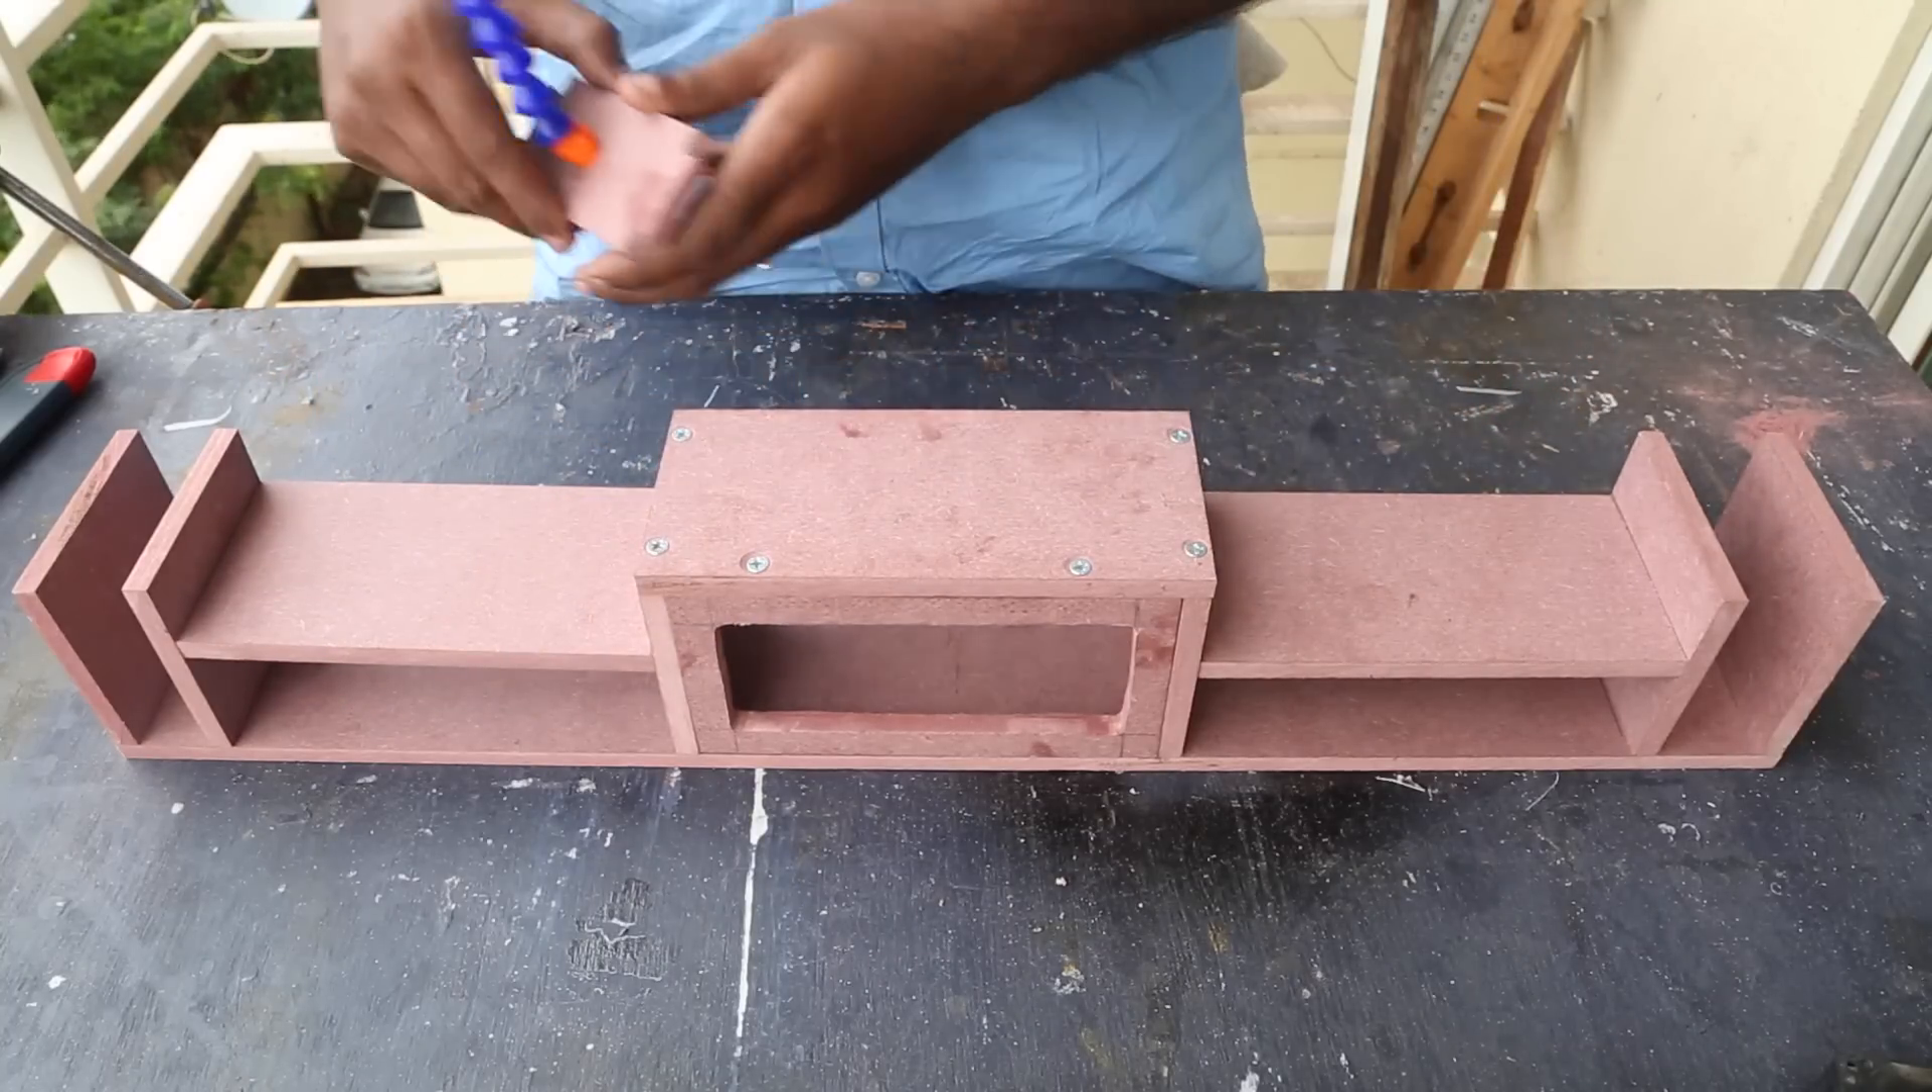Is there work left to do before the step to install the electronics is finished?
Yes.